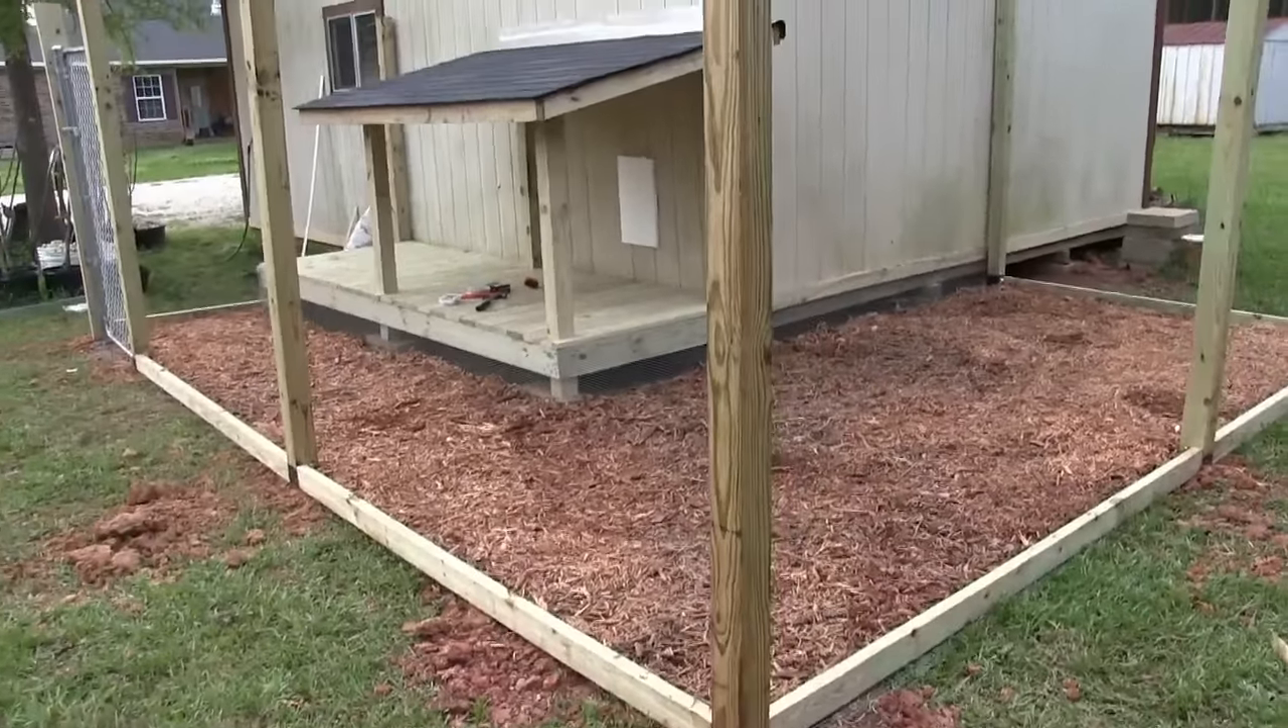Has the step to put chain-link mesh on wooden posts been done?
No.